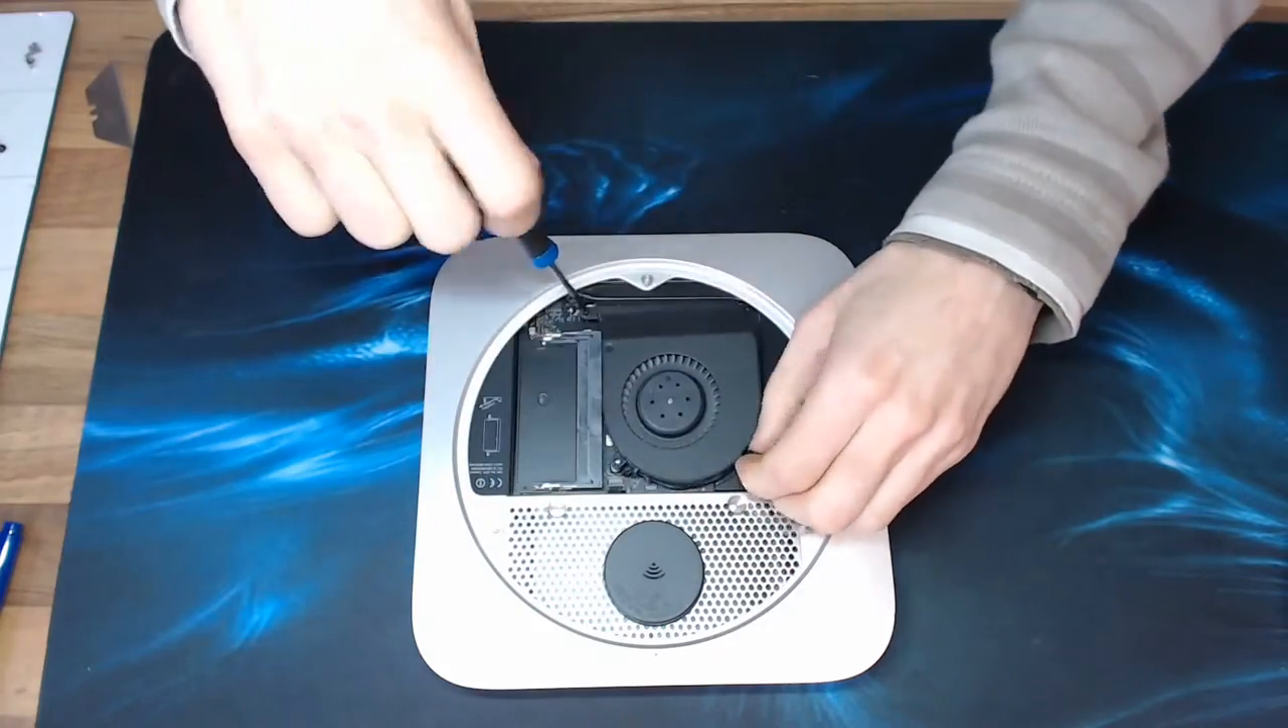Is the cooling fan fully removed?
No.